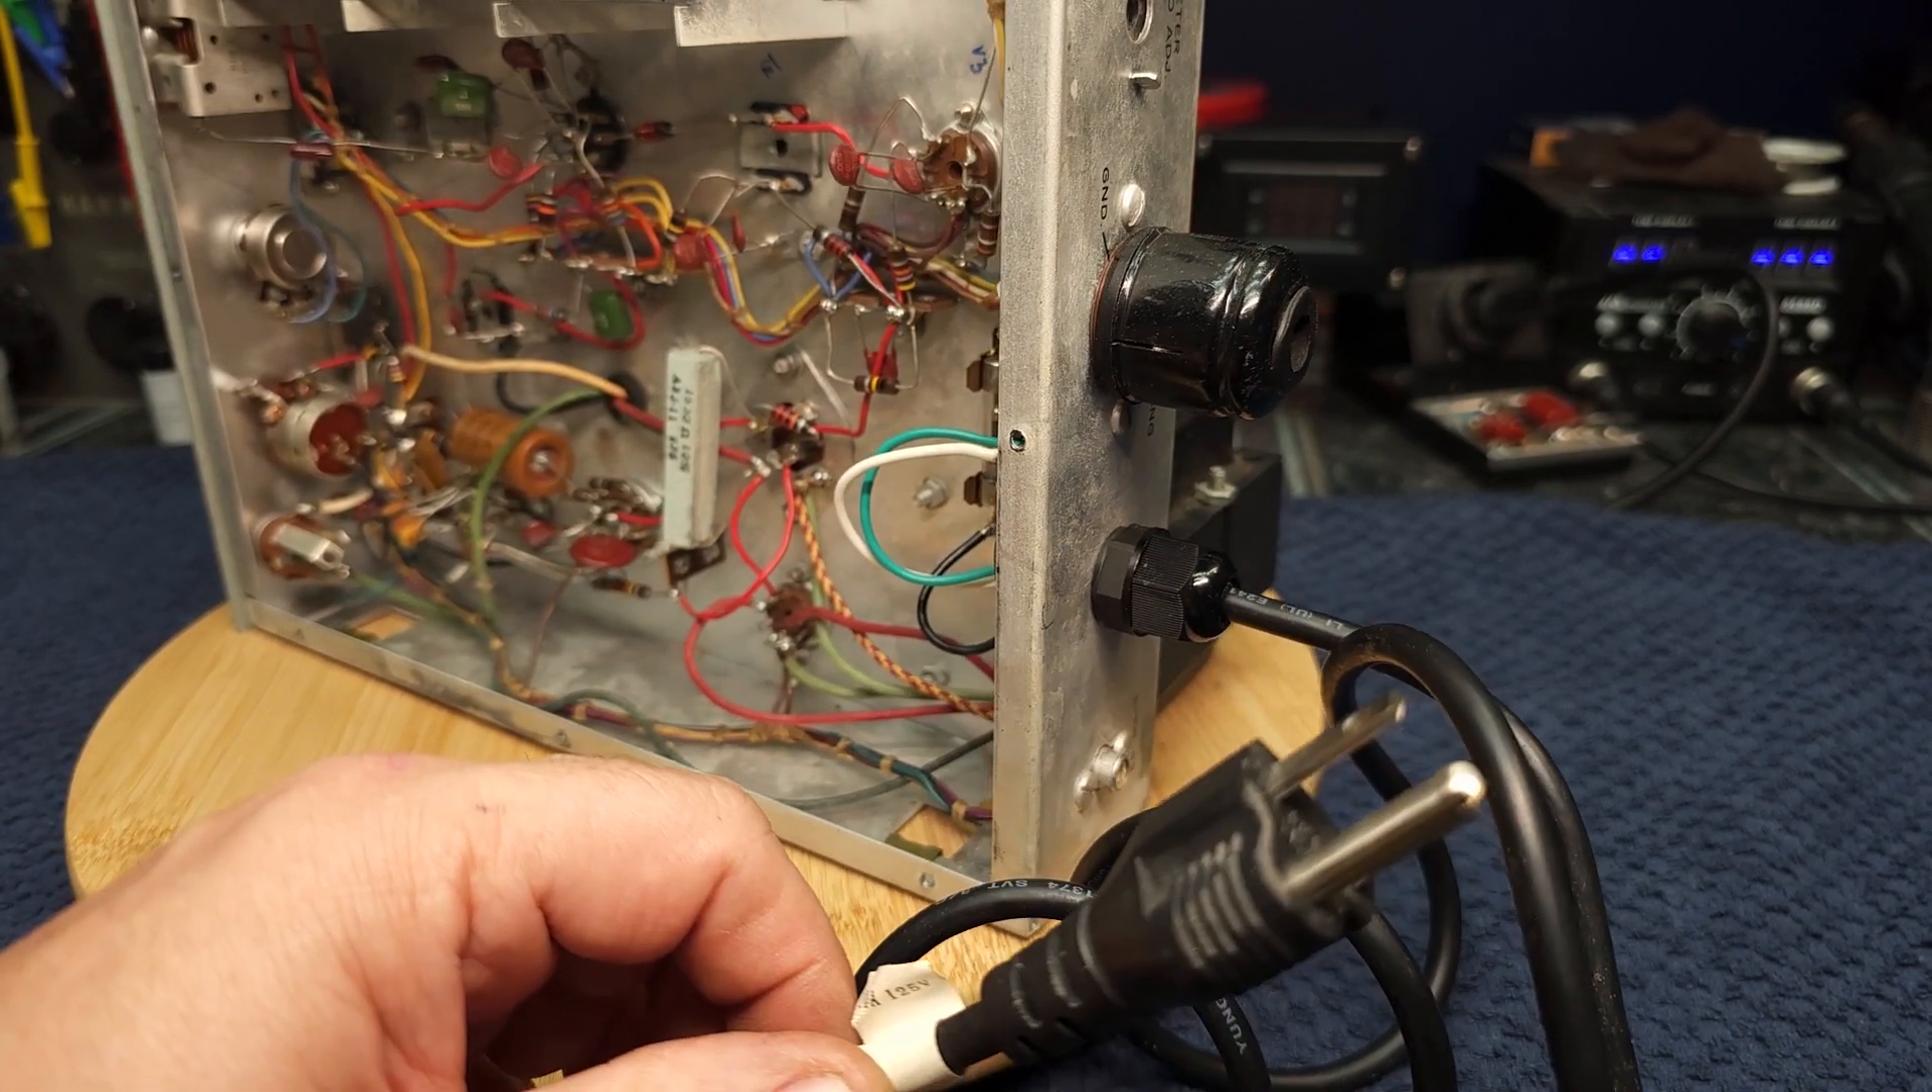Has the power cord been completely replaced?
Yes.